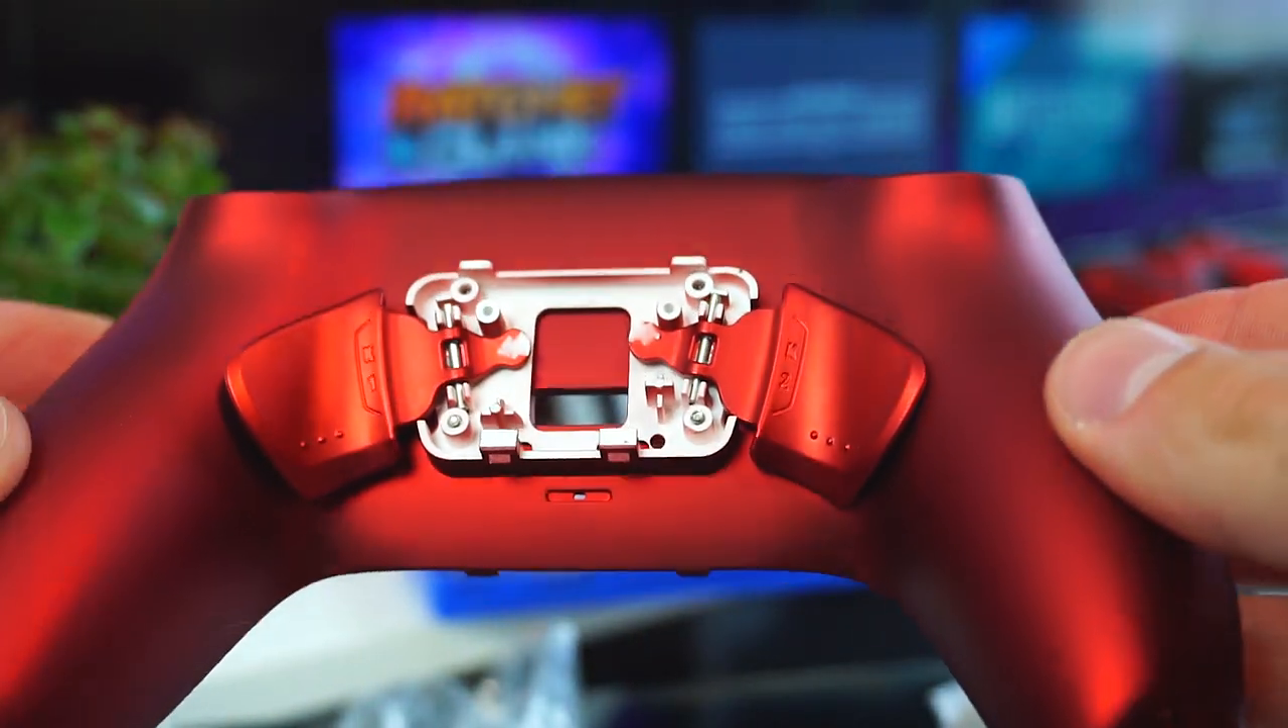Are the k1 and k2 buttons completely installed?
Yes.